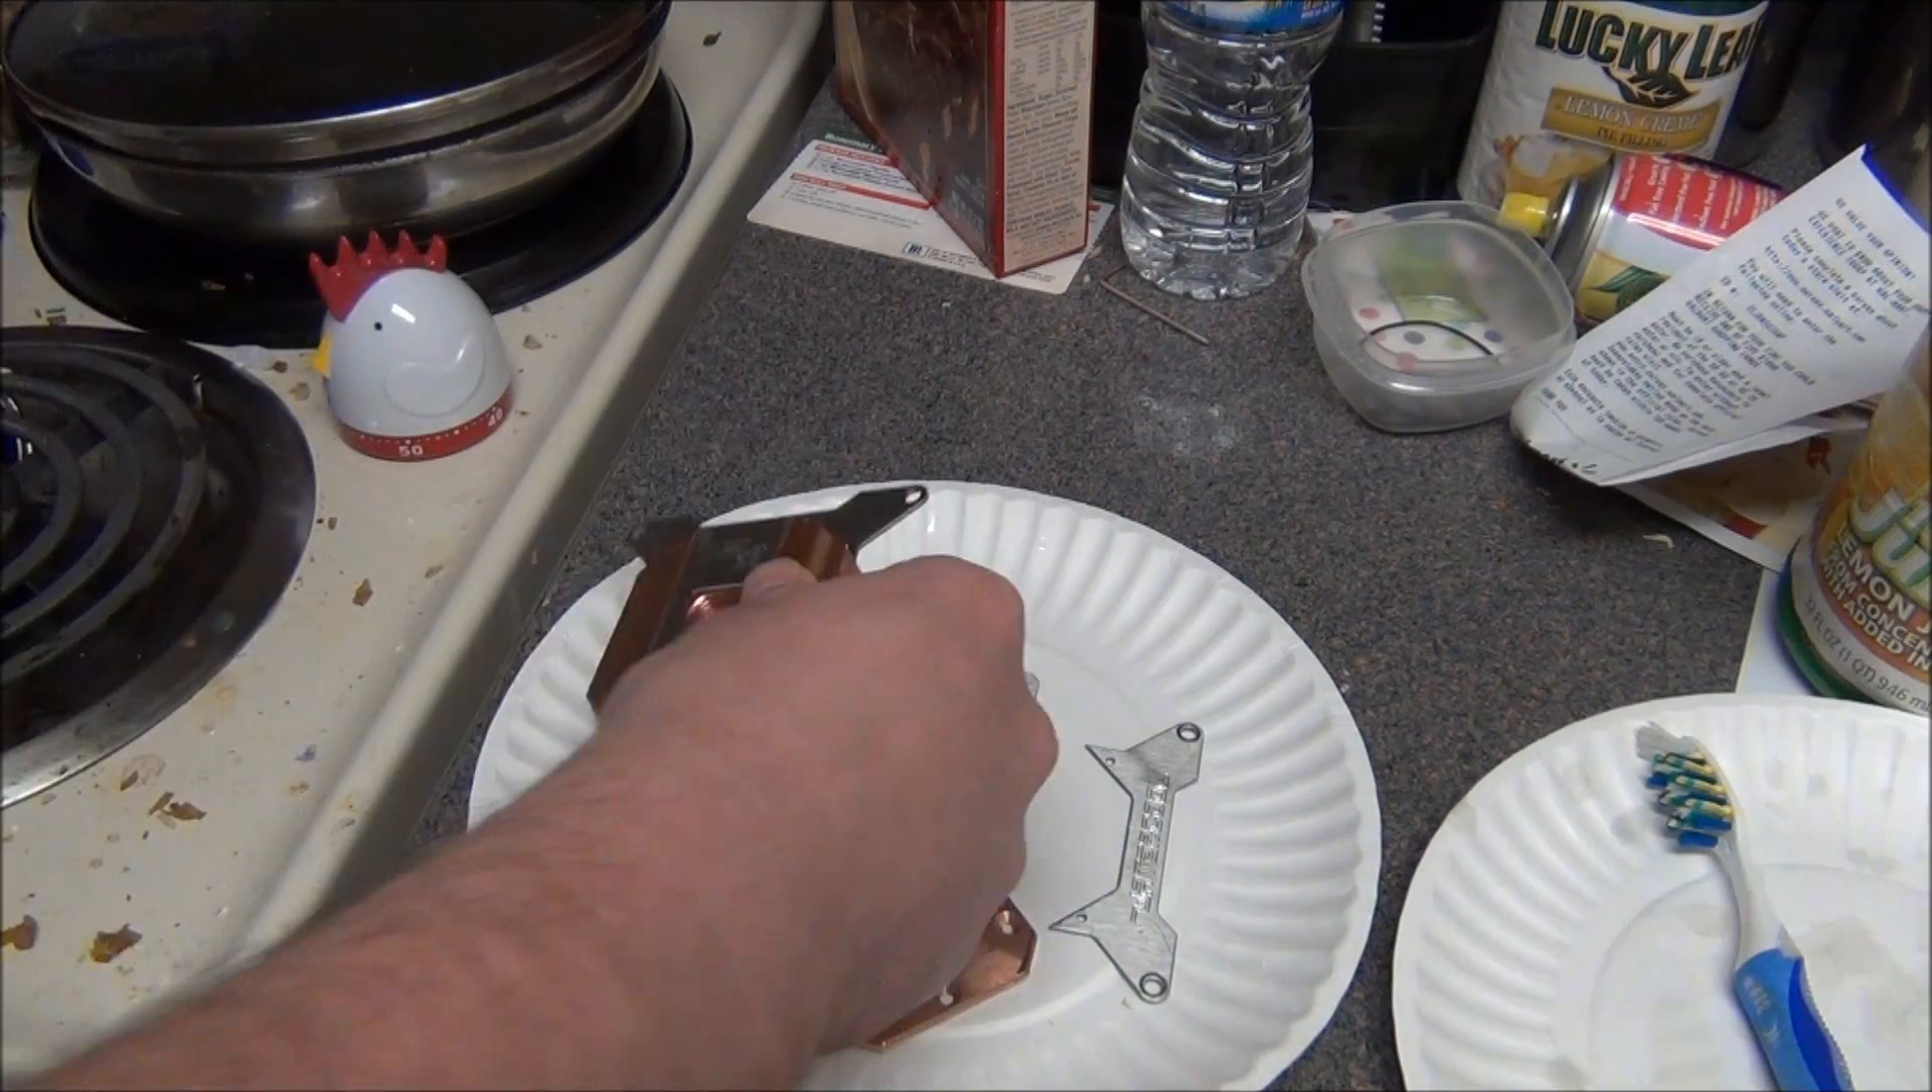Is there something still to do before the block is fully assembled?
Yes.